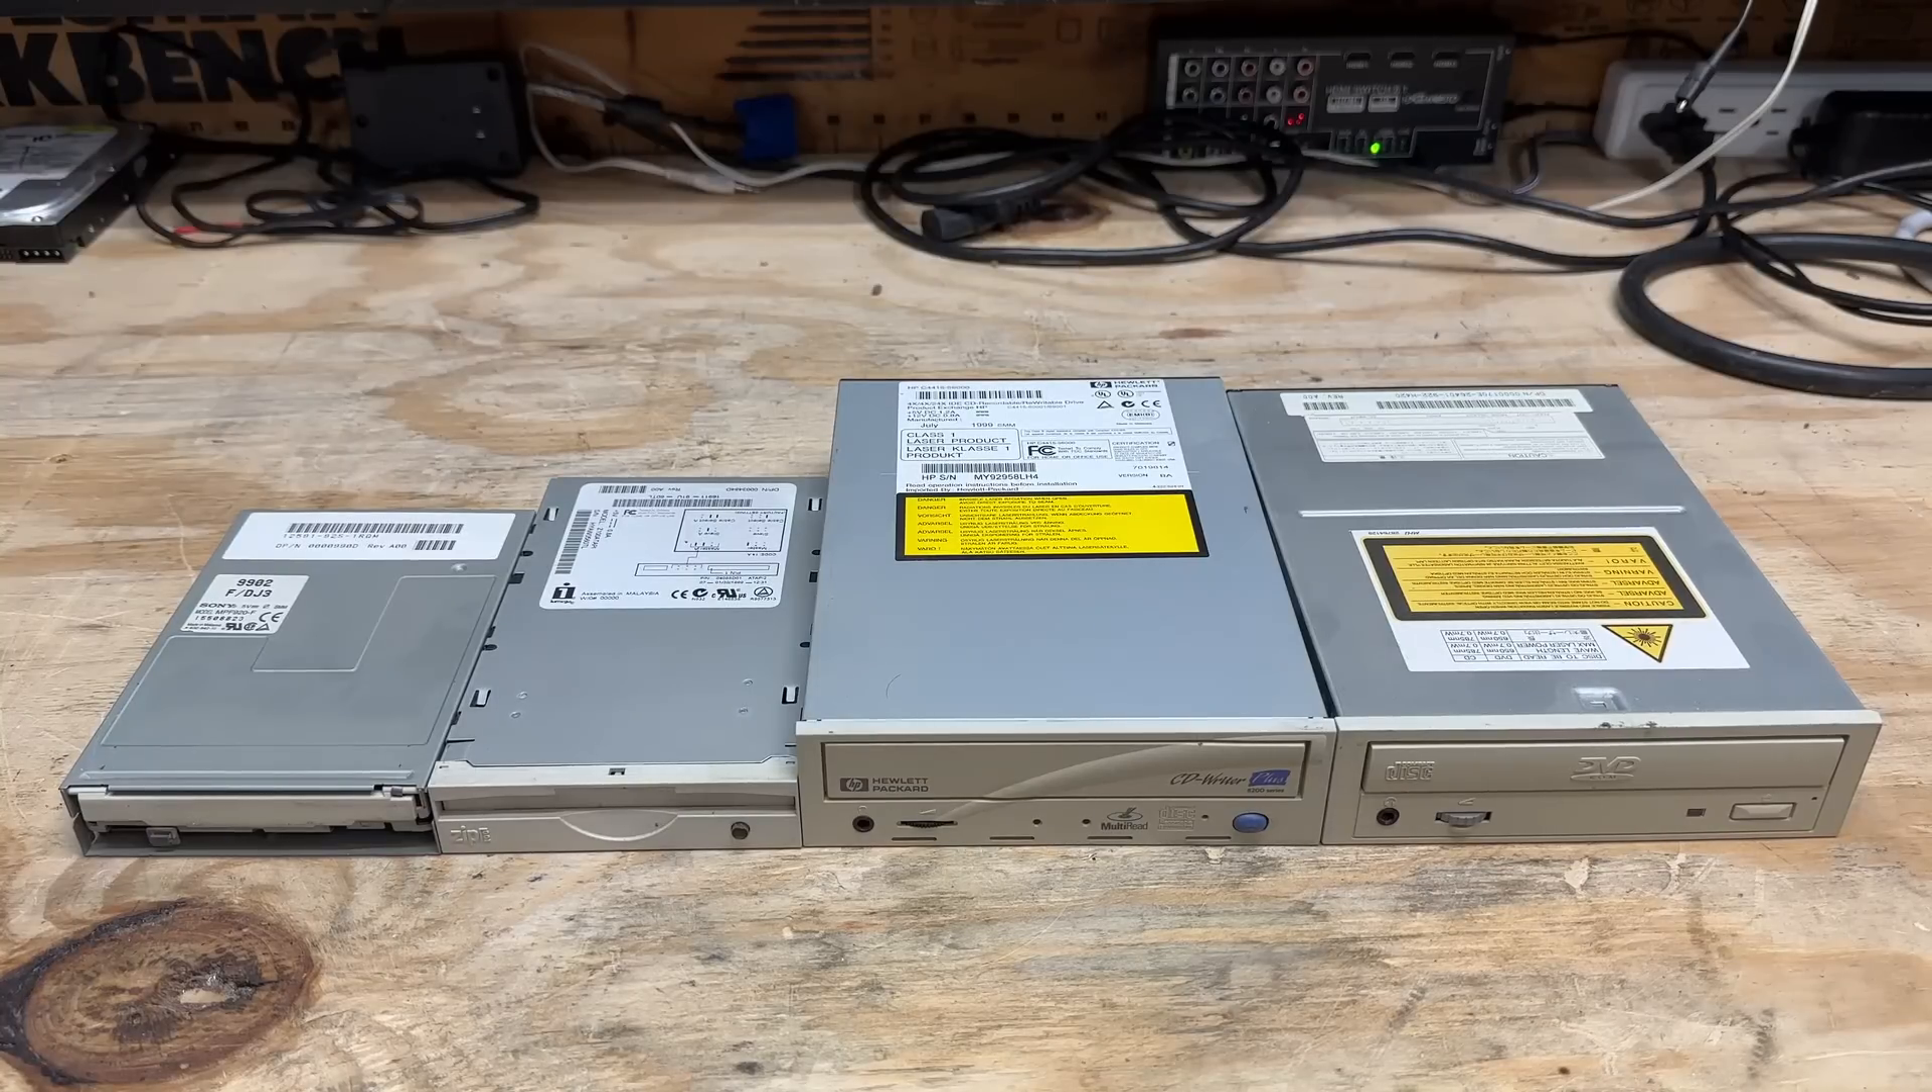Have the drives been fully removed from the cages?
Yes.